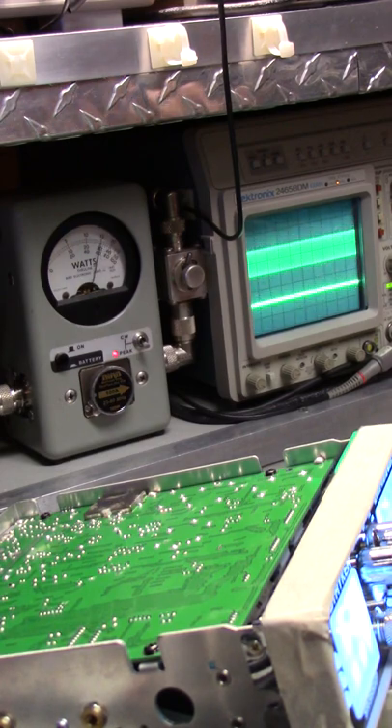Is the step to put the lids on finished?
No.